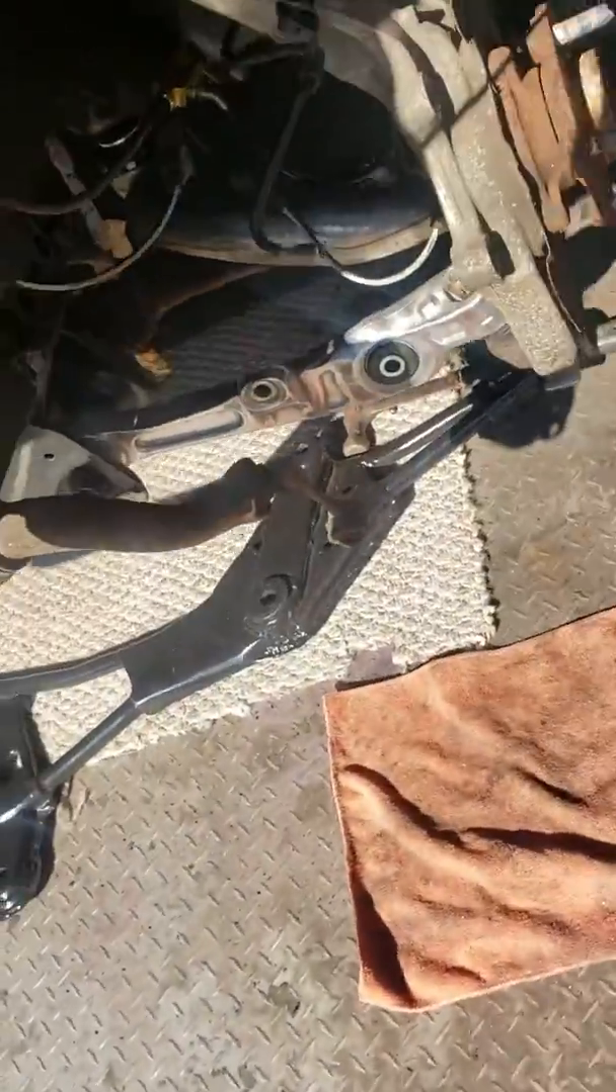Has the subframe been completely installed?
No.